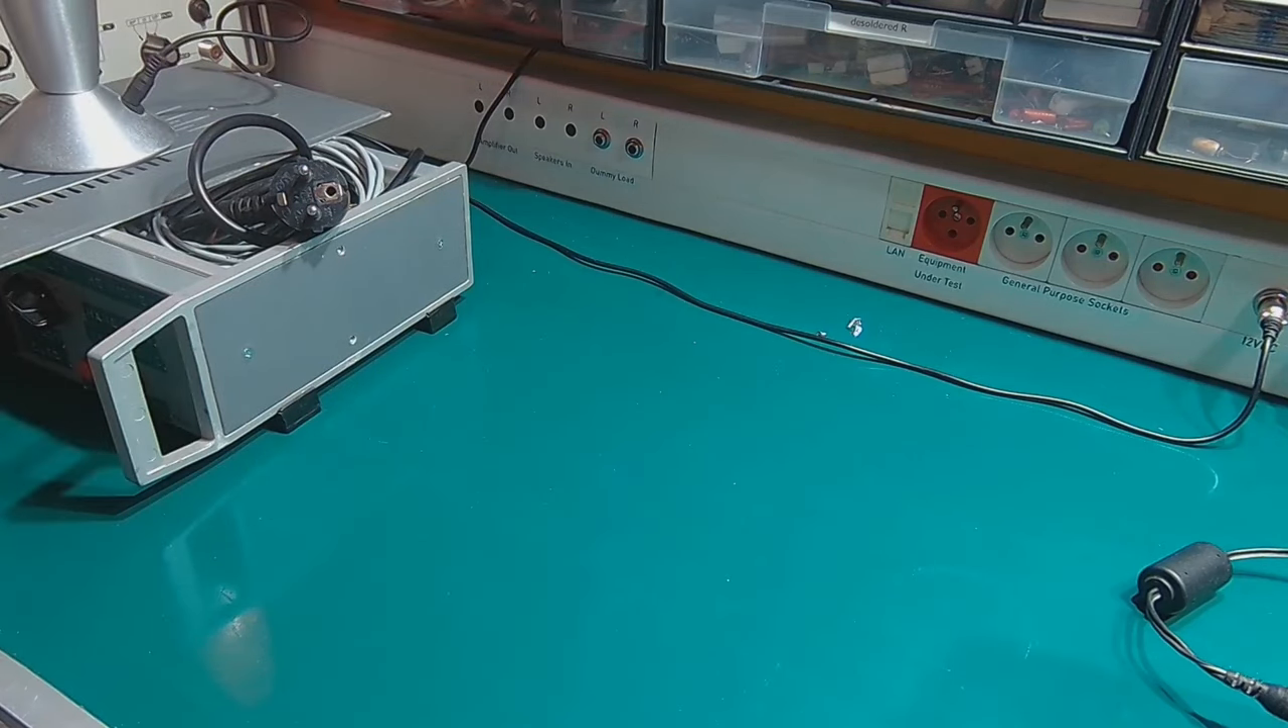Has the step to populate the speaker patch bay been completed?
No.